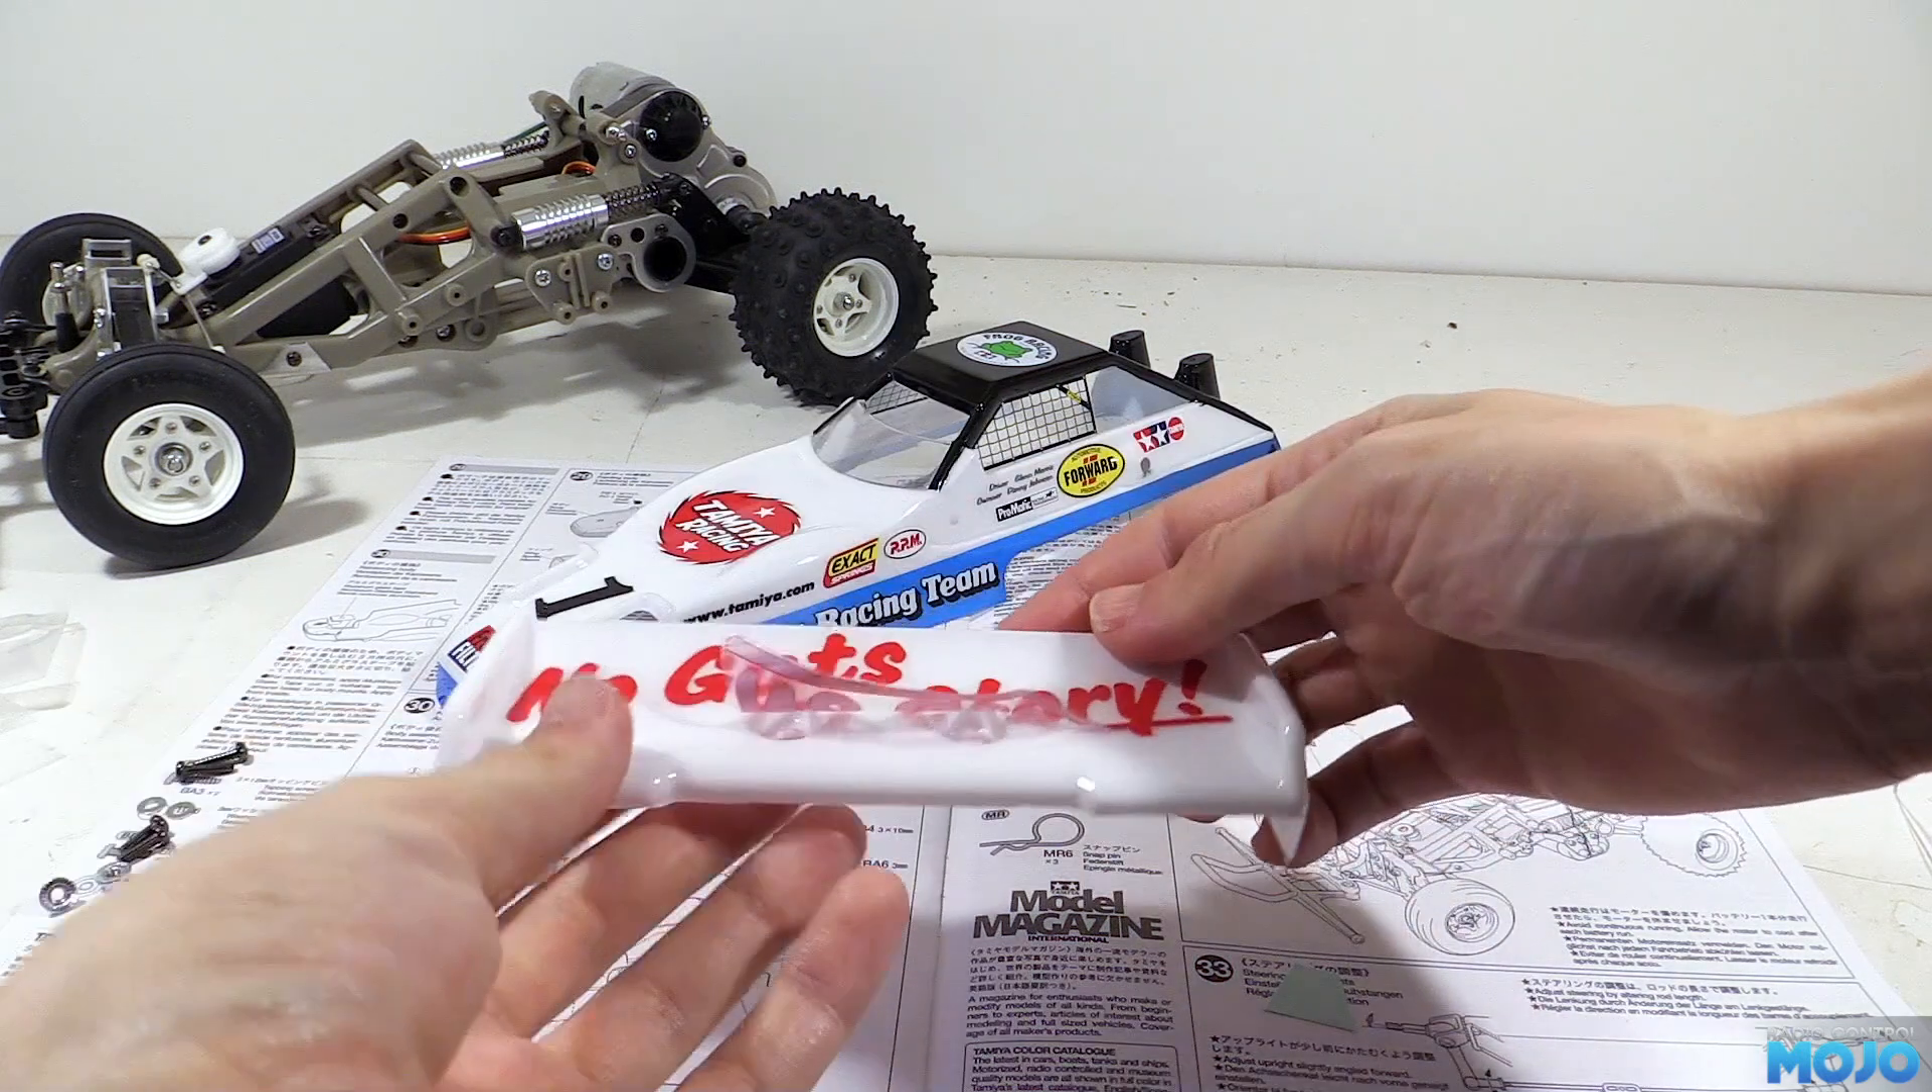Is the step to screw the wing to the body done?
No.